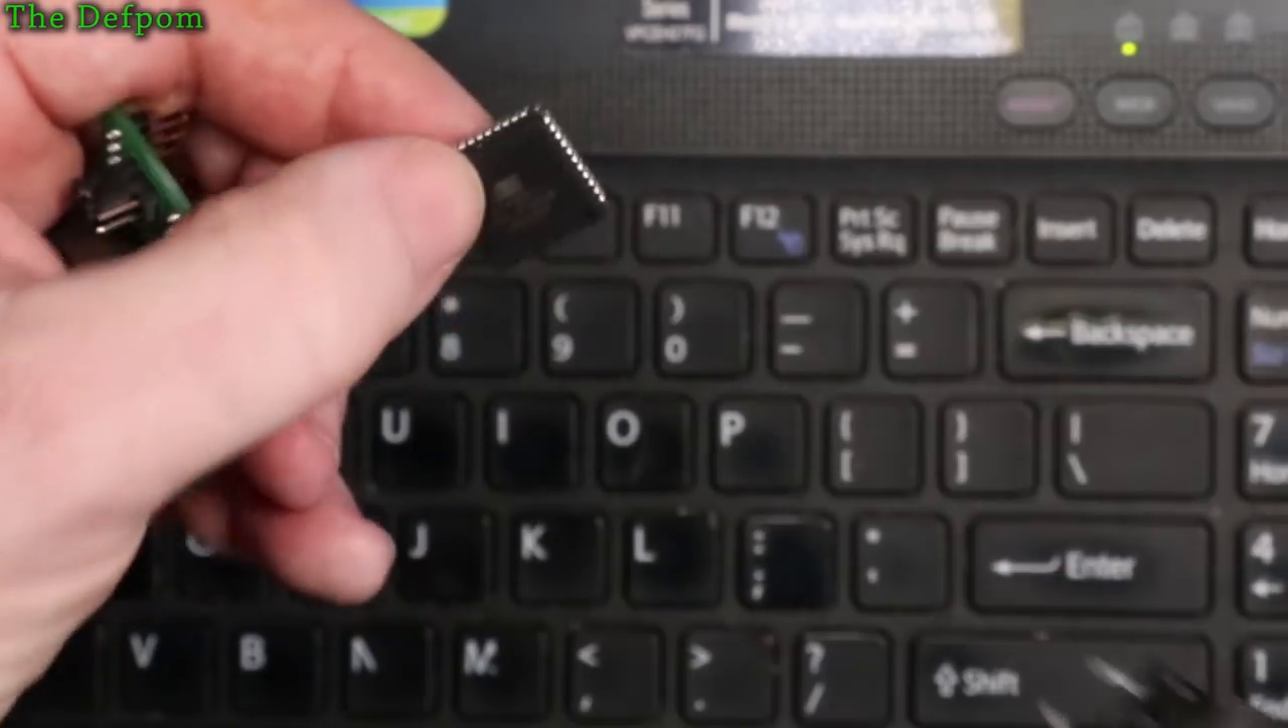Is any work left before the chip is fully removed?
No.